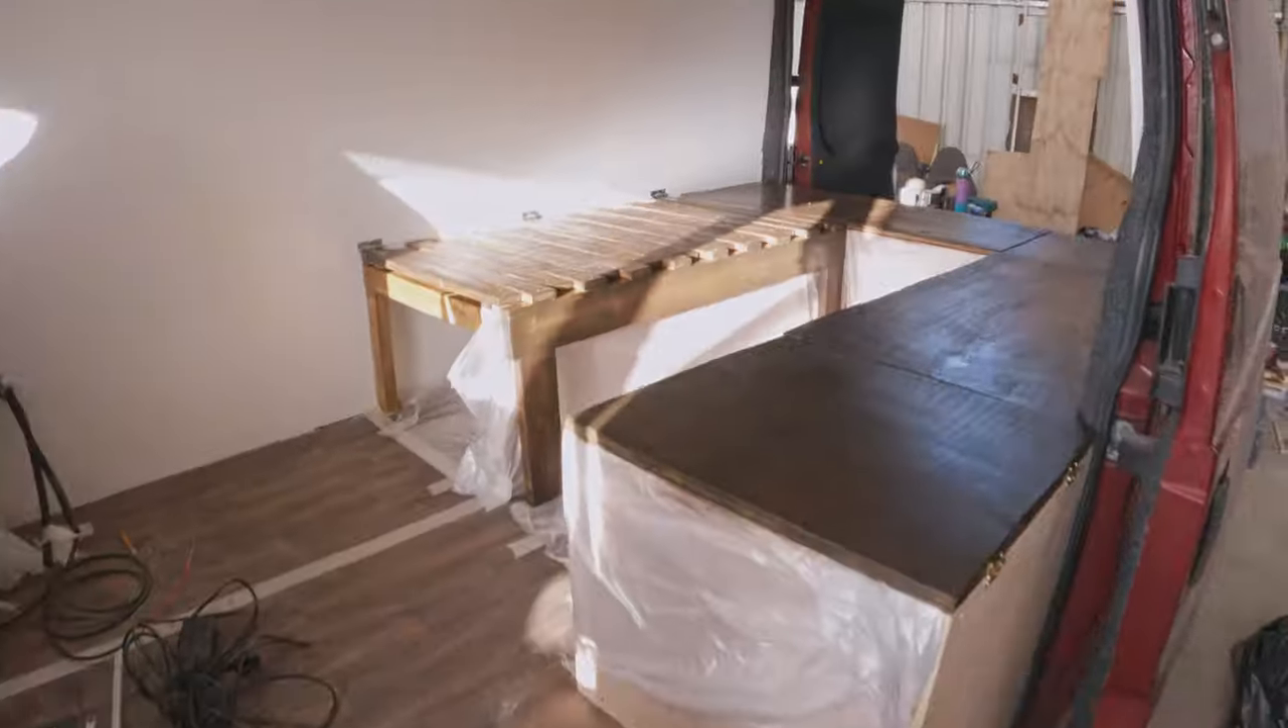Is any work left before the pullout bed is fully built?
No.